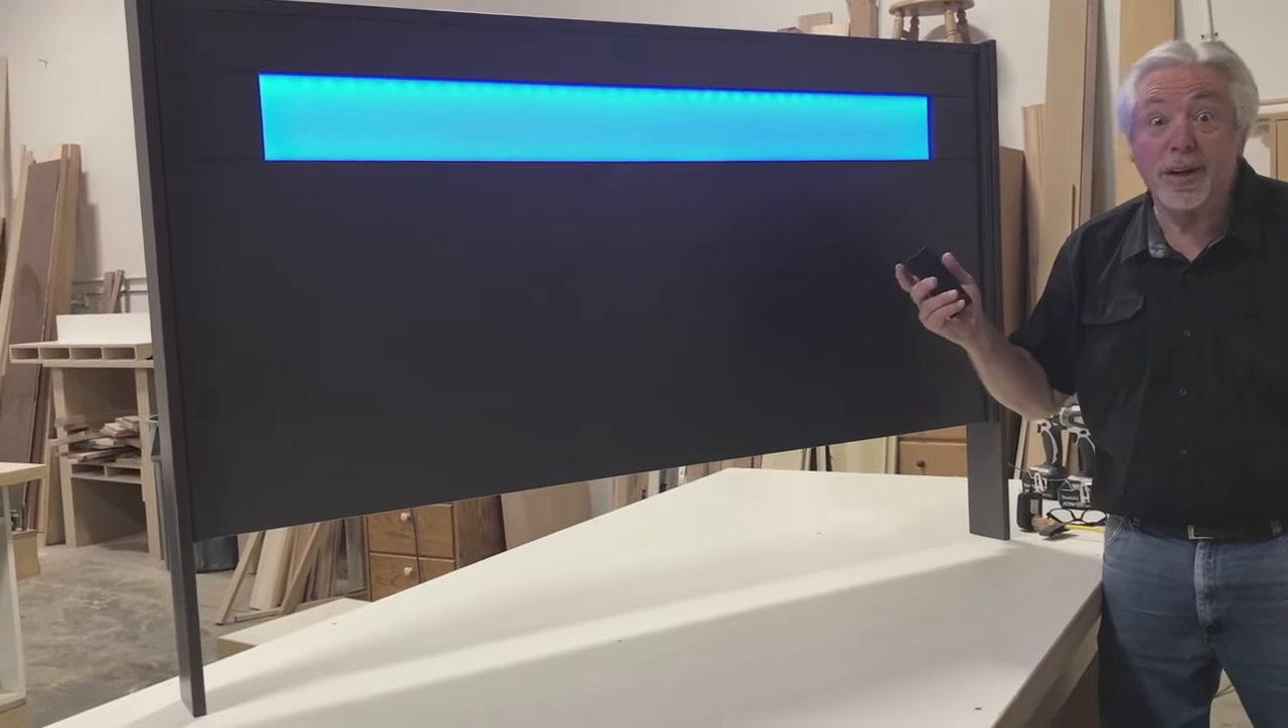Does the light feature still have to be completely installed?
No.